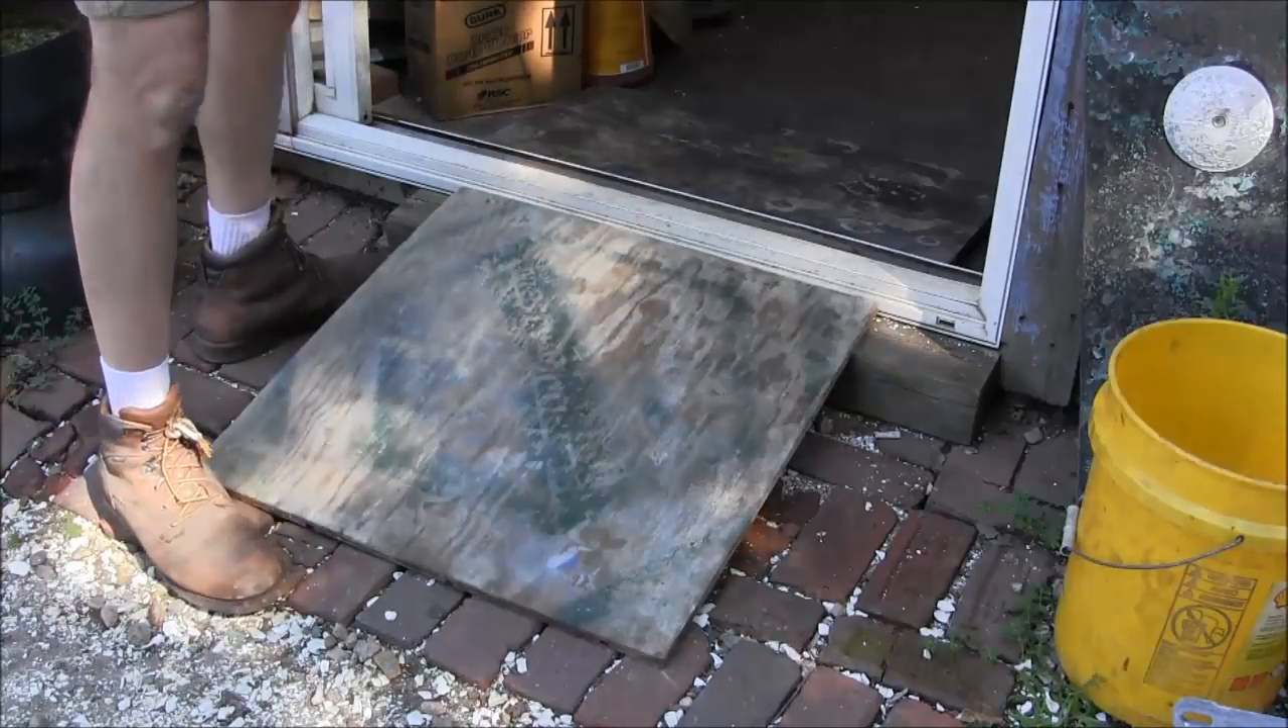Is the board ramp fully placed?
Yes.